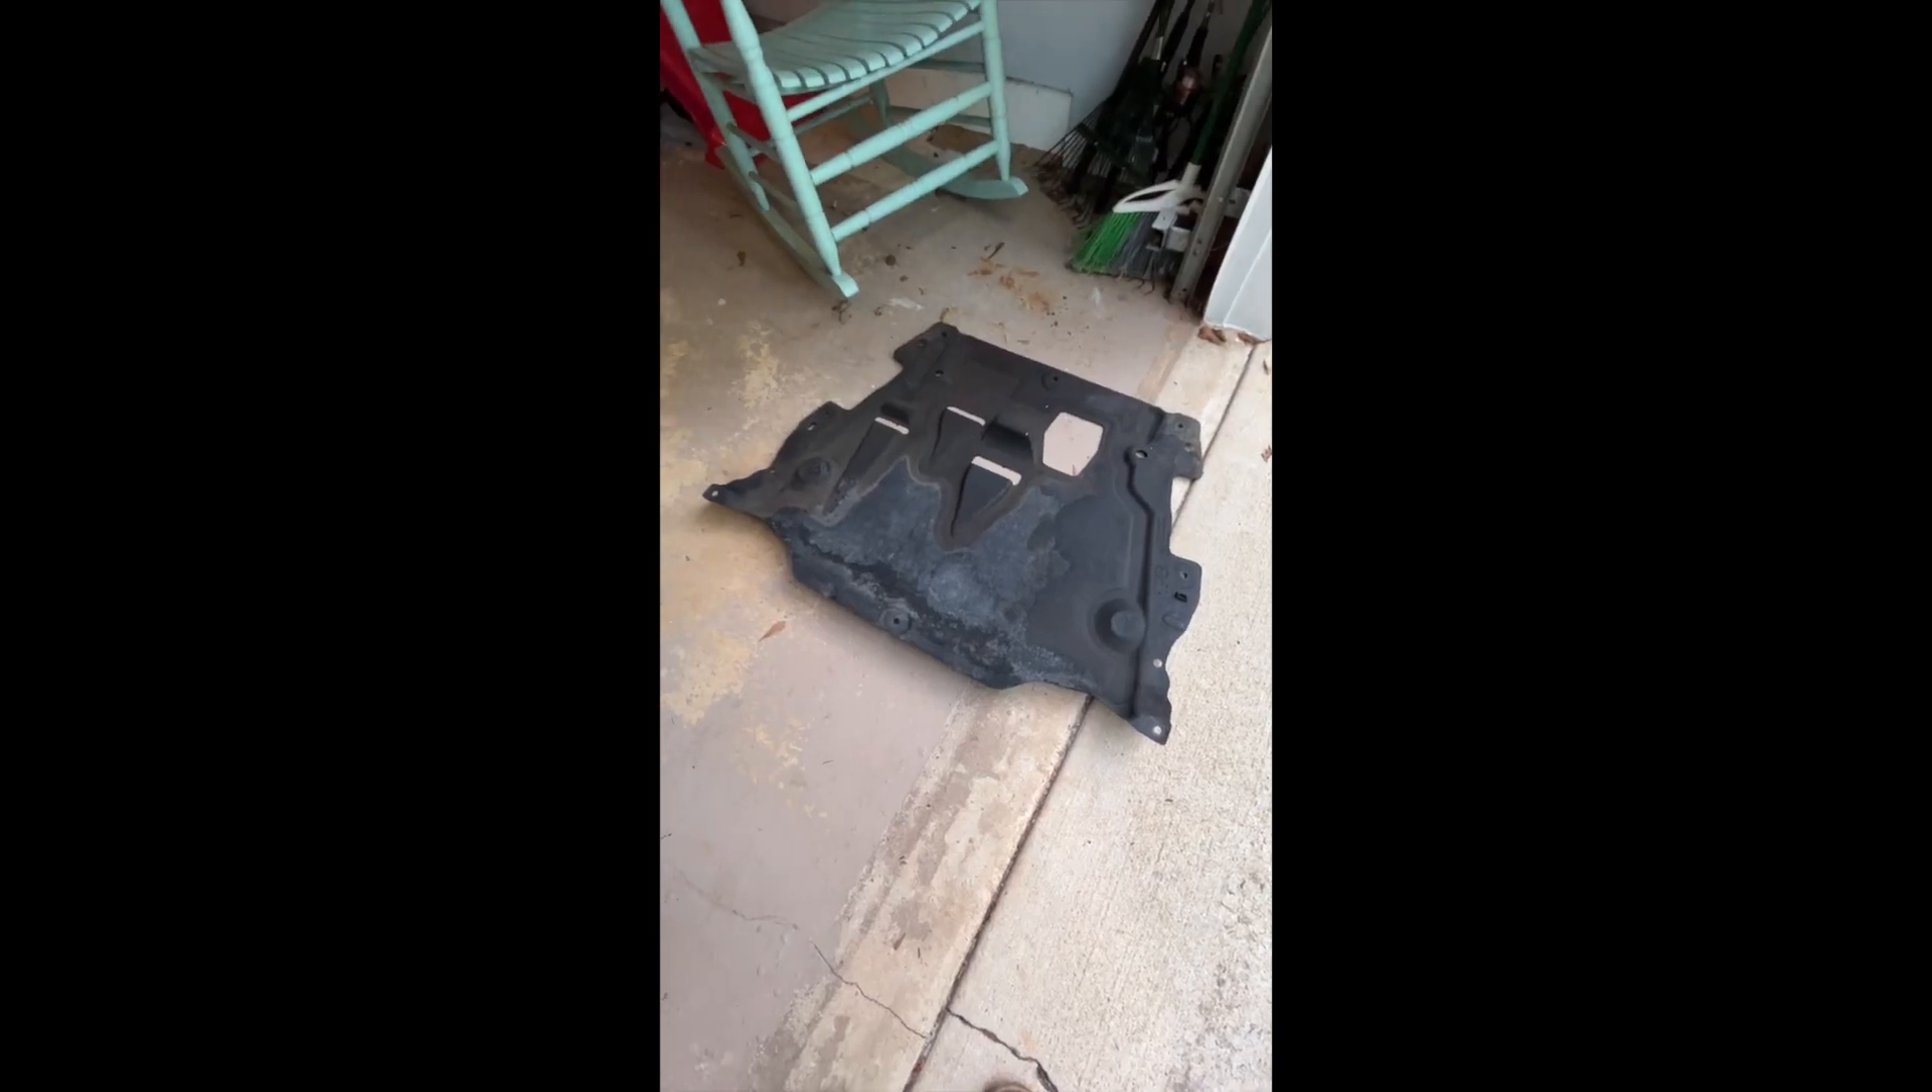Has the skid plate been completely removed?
Yes.